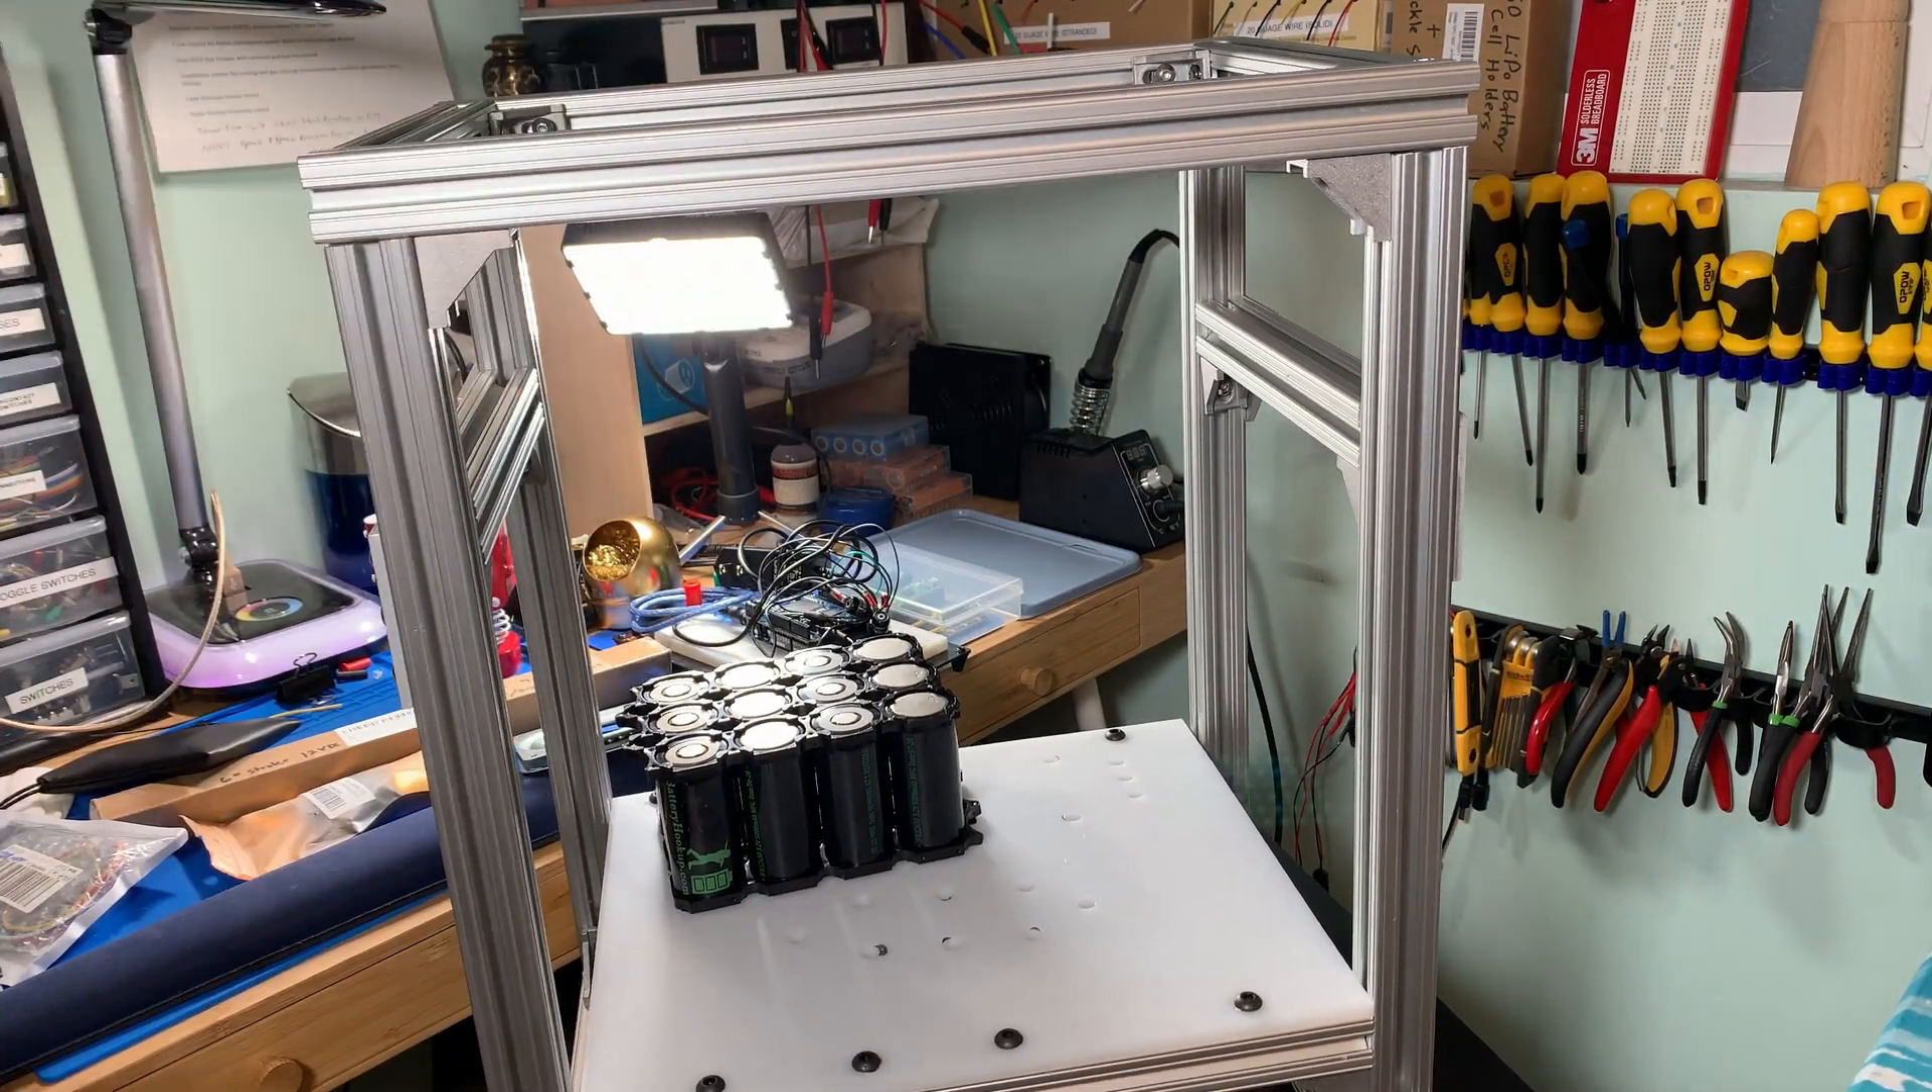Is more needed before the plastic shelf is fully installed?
No.